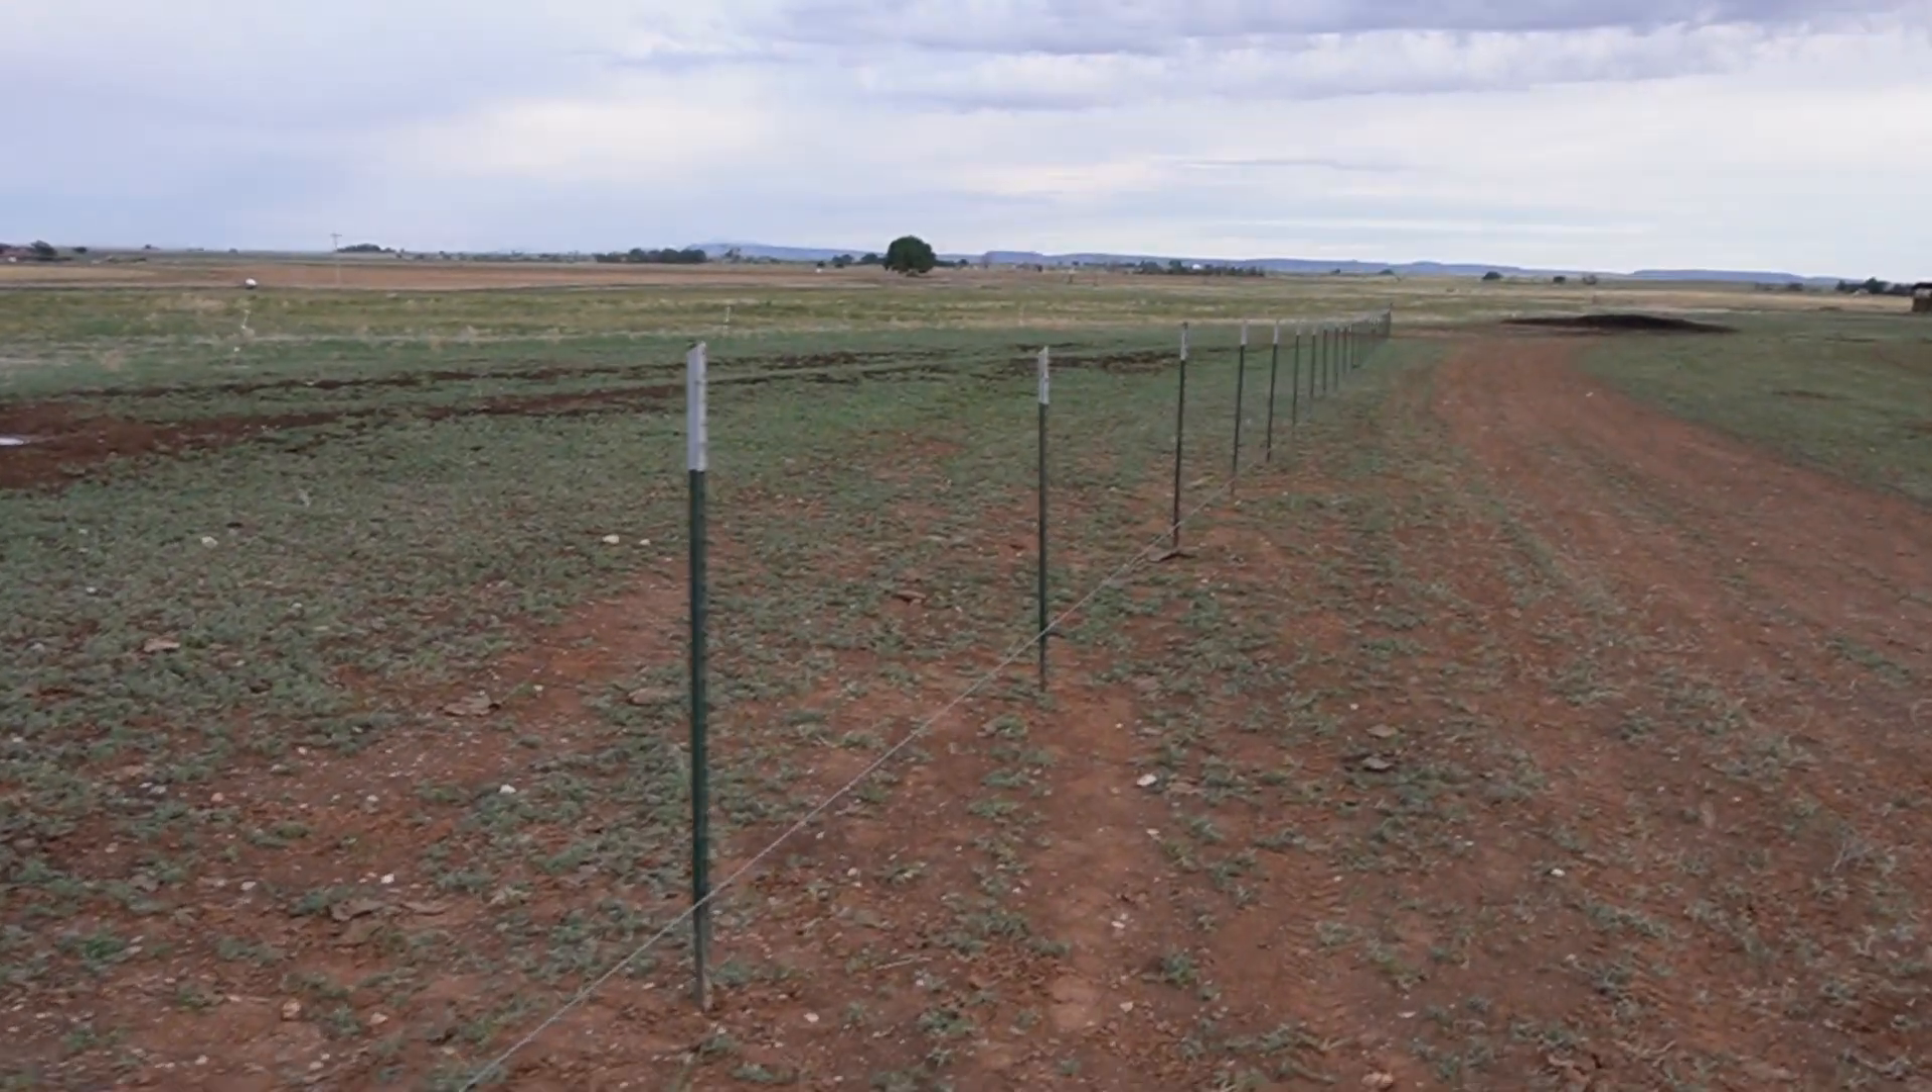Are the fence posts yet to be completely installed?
No.